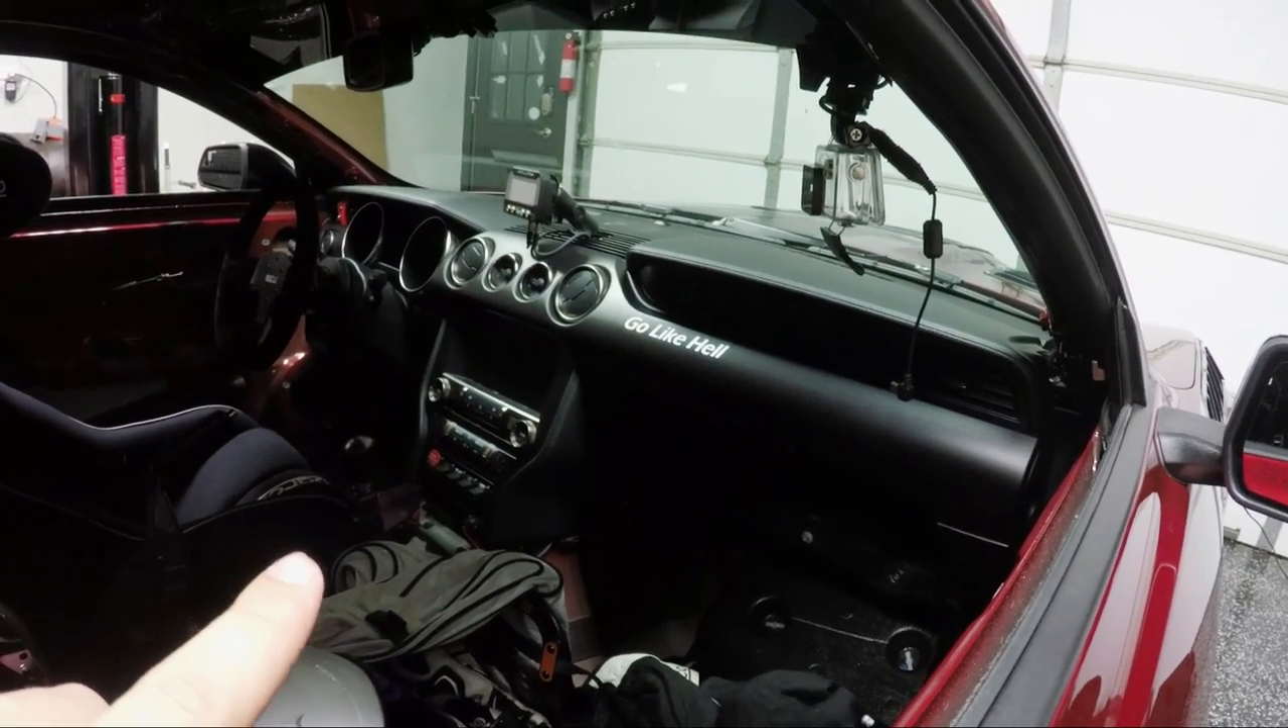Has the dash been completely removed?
No.